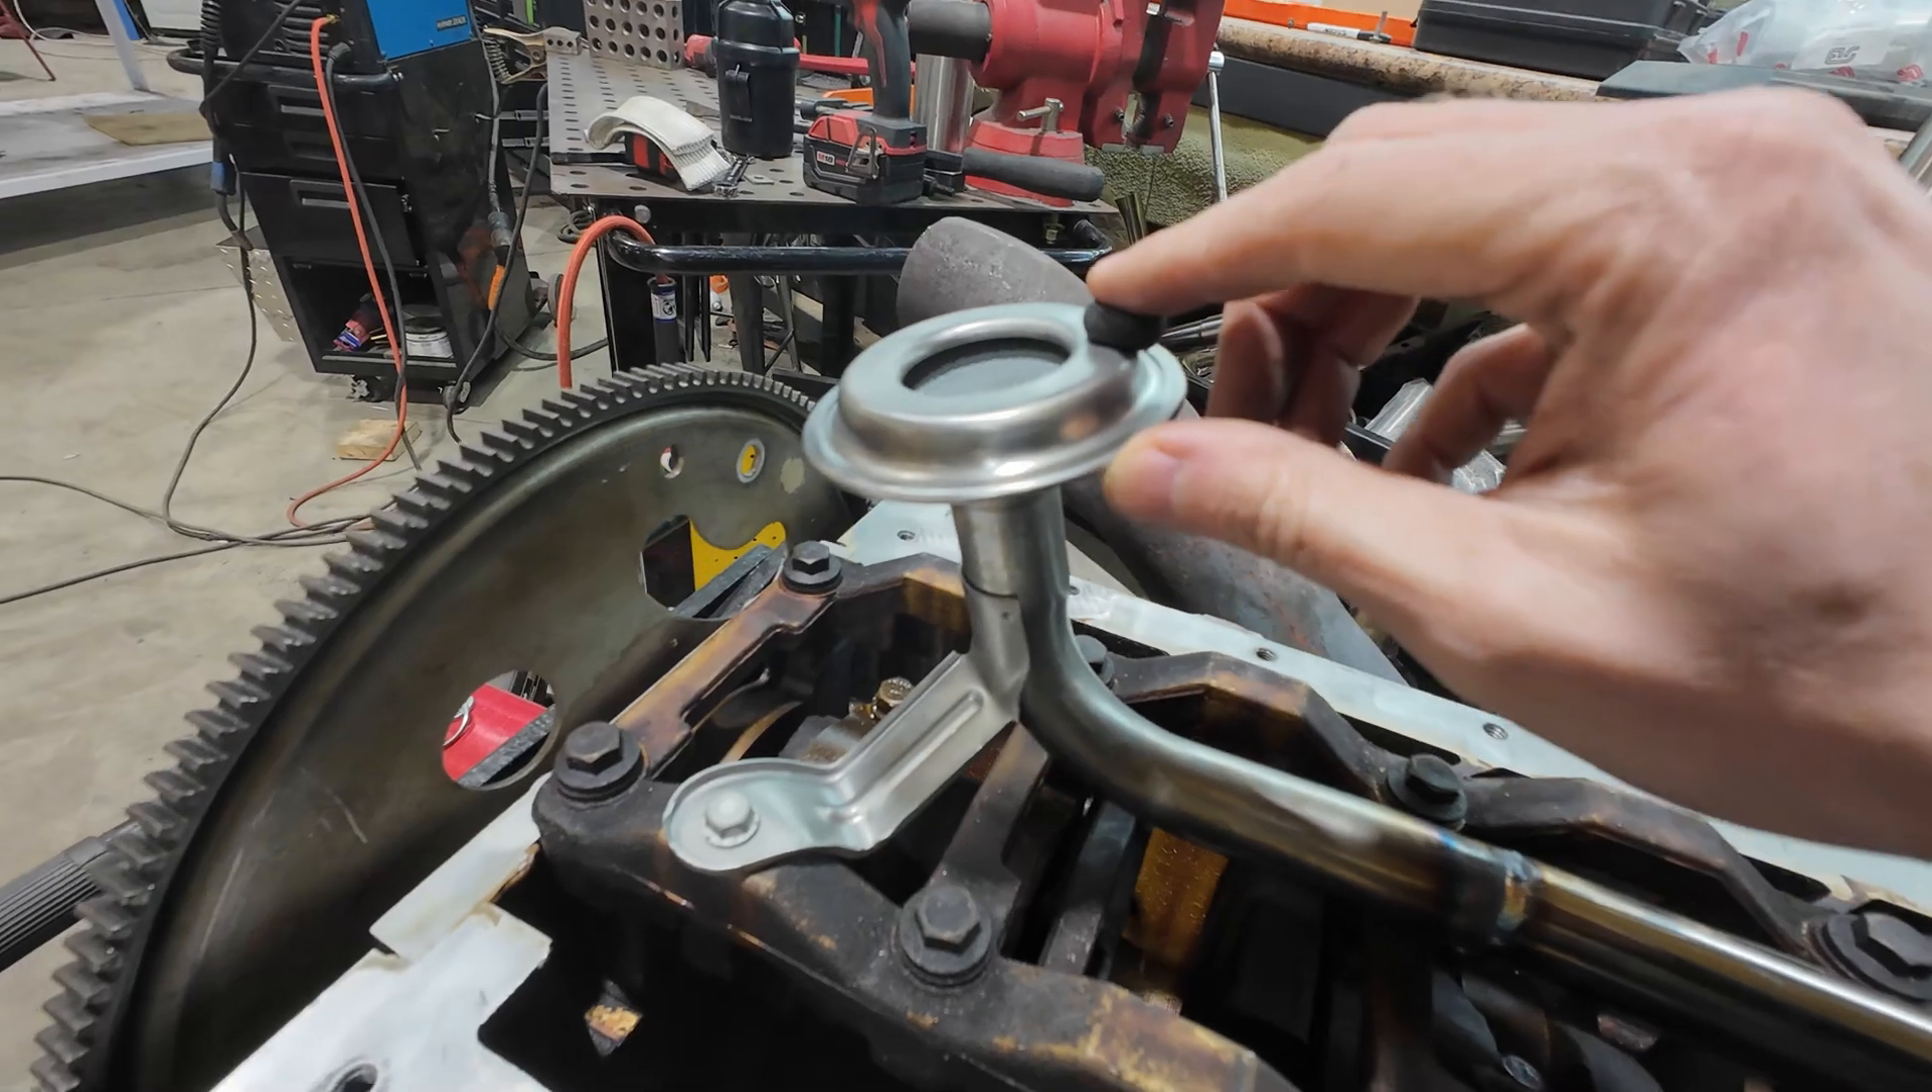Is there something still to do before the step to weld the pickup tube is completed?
No.